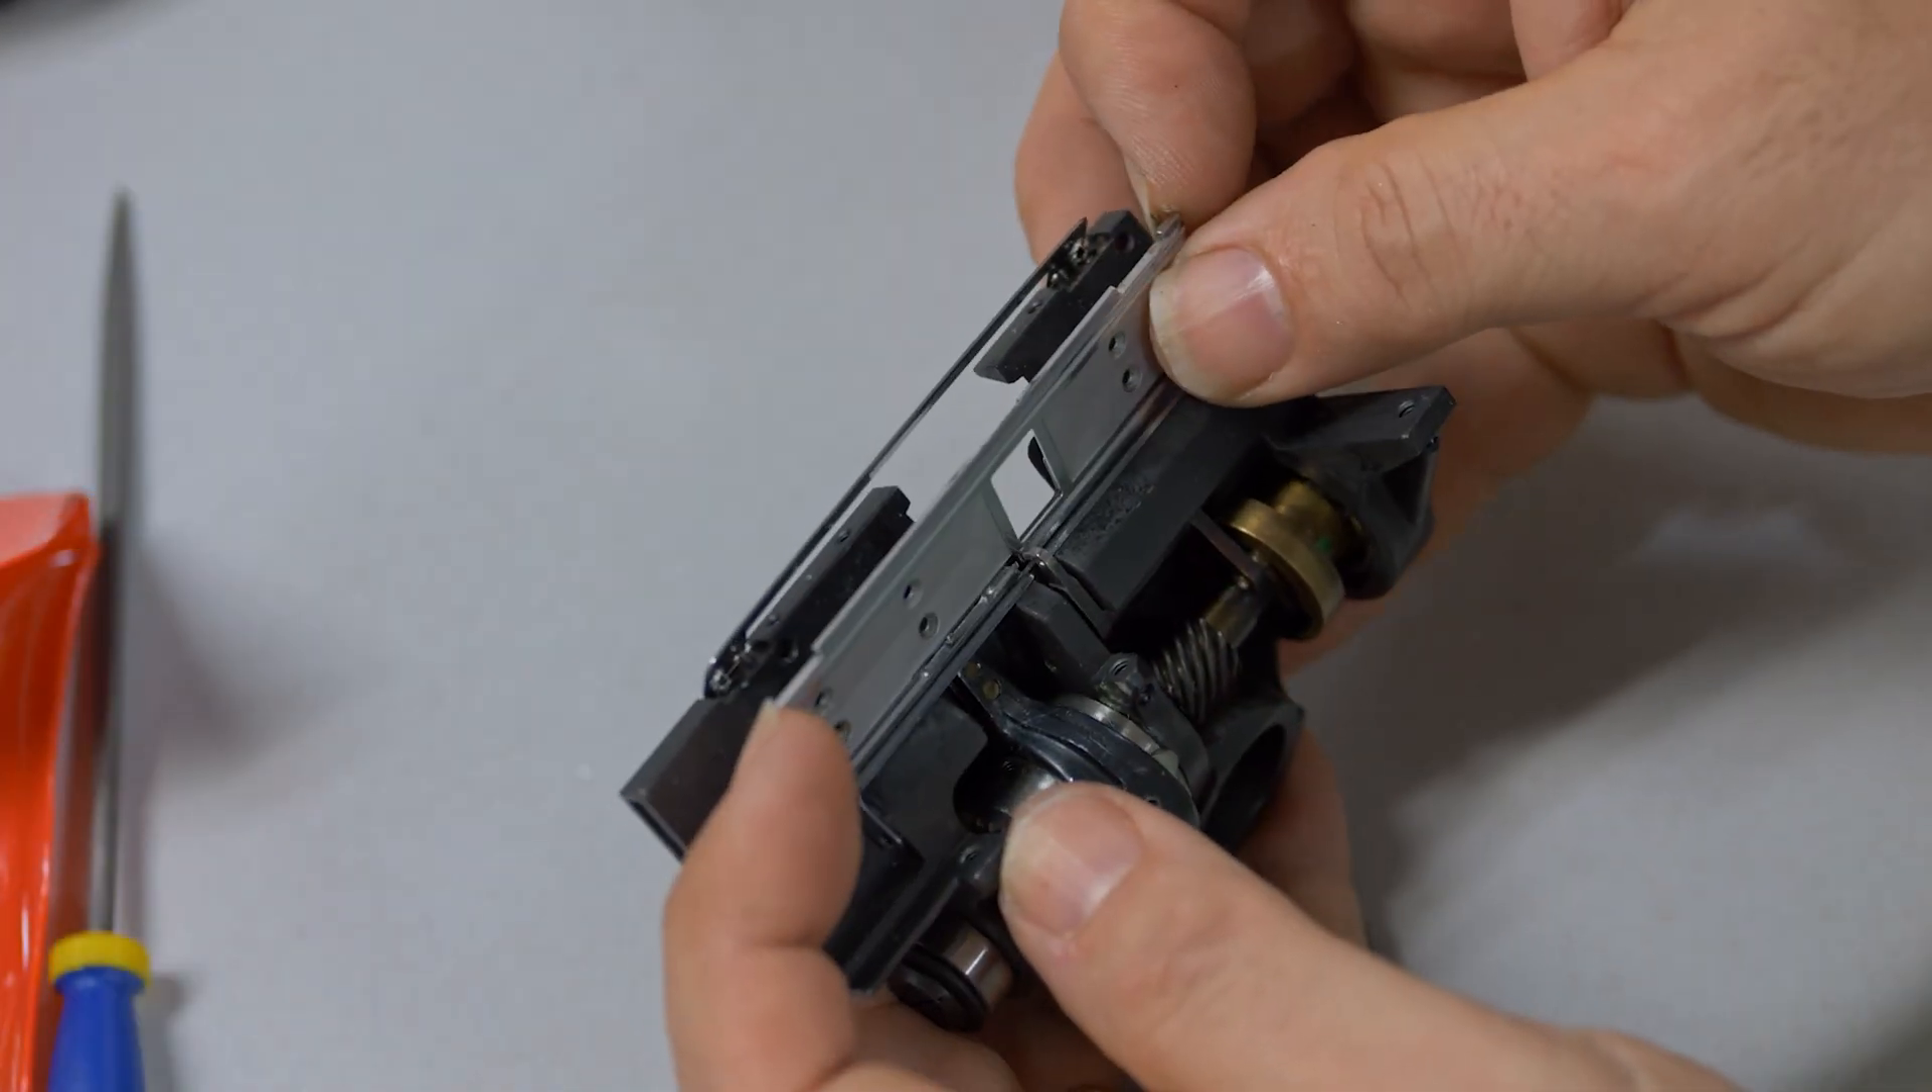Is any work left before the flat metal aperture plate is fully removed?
Yes.